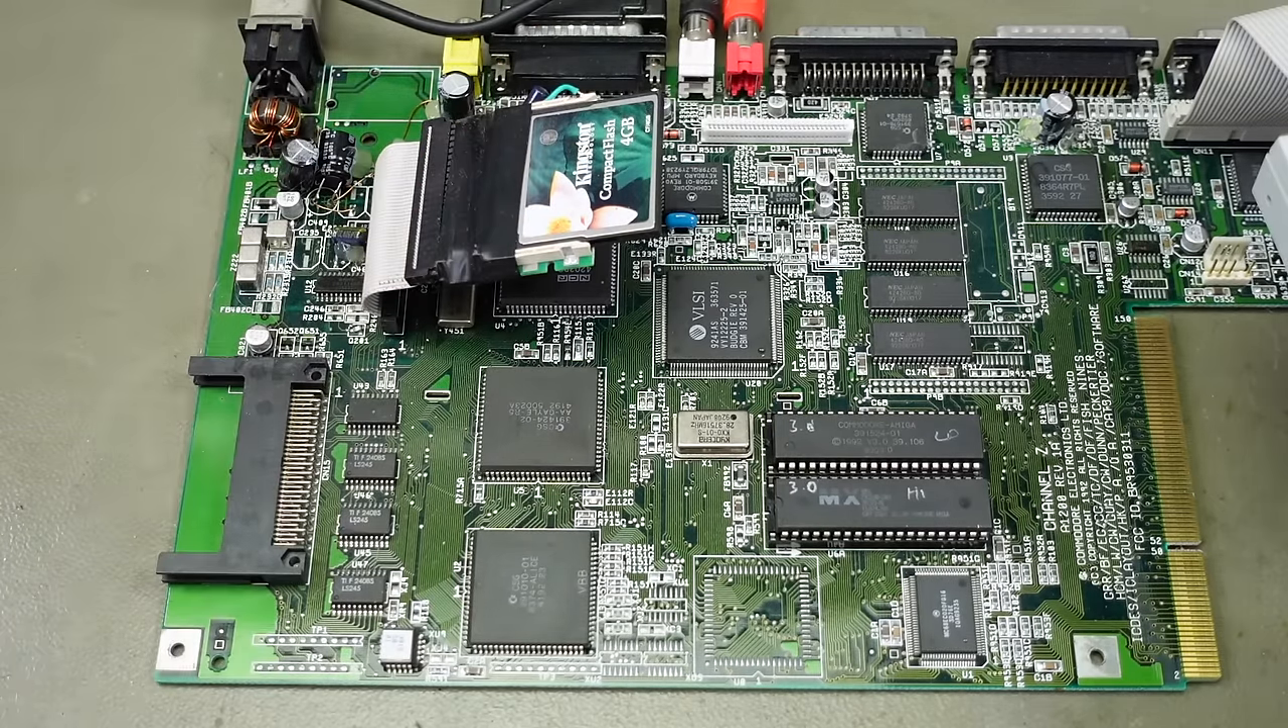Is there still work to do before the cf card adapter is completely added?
No.